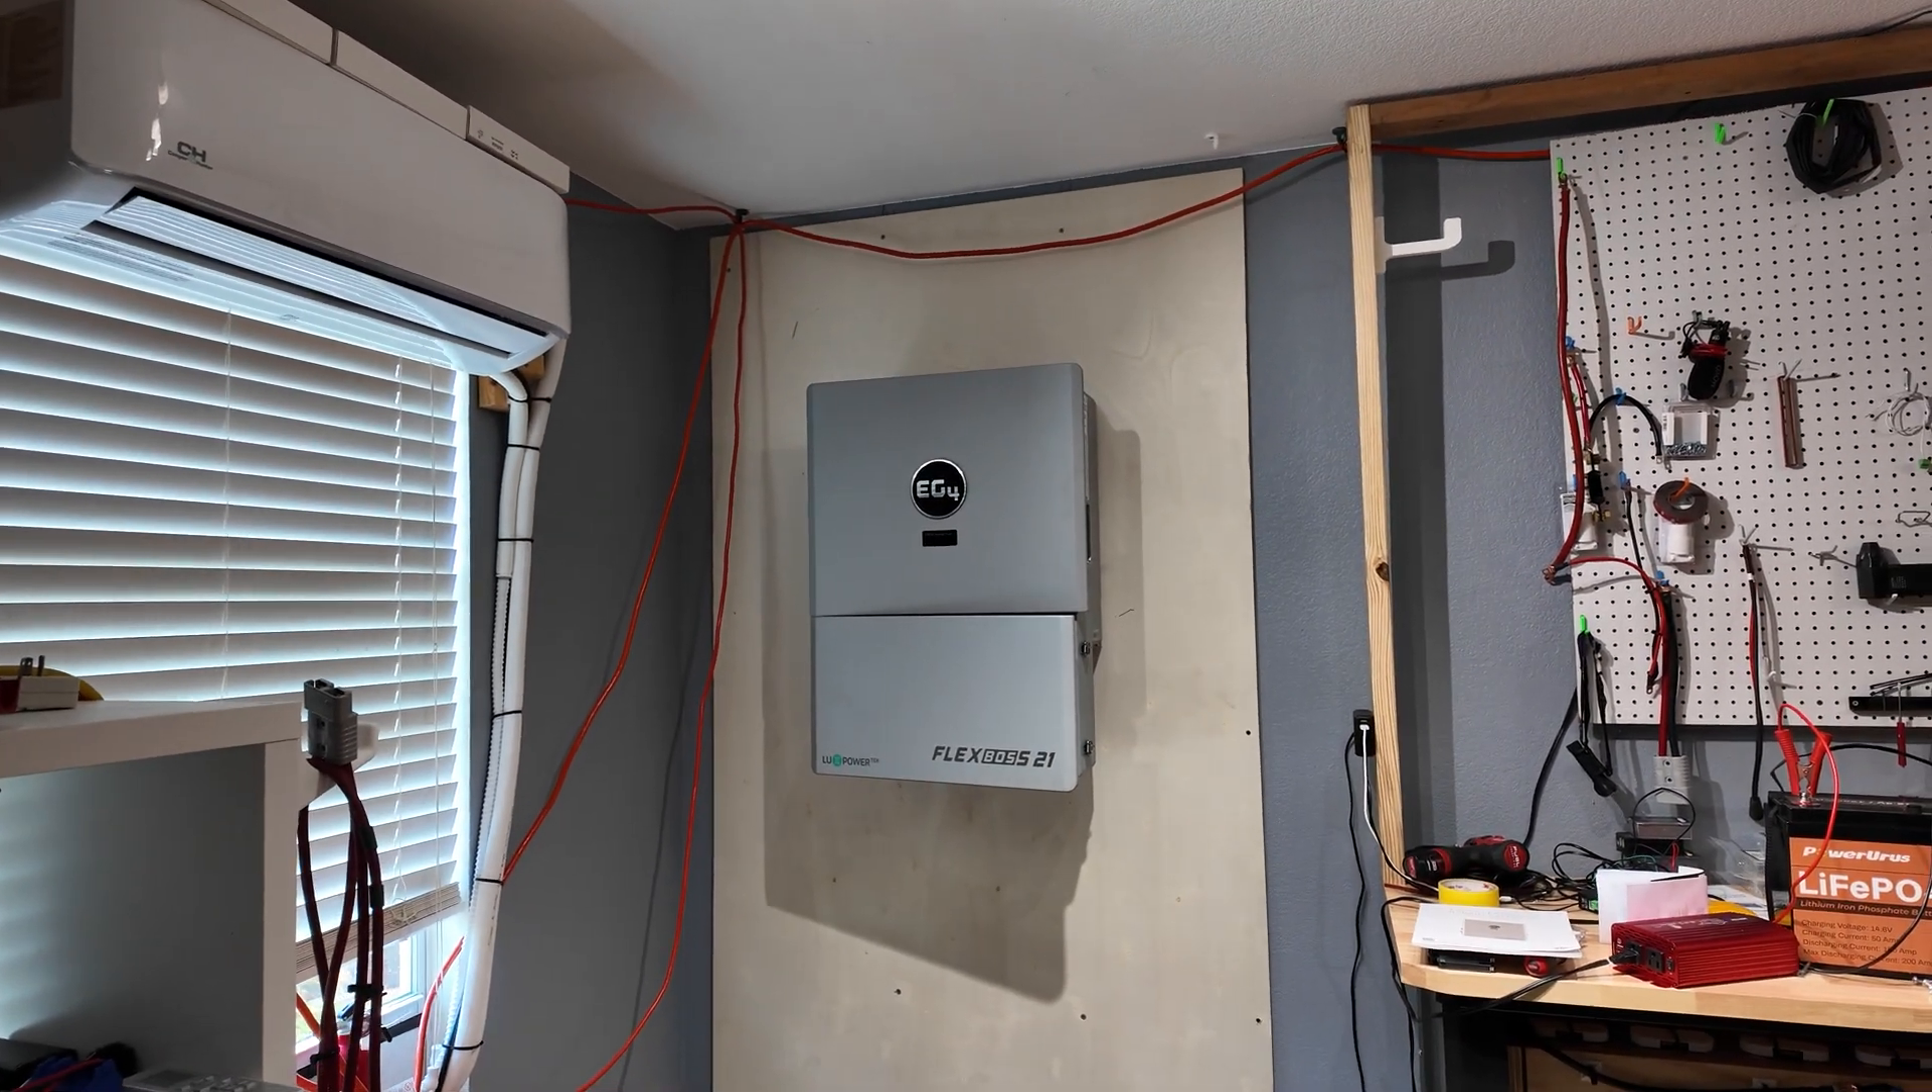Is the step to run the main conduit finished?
No.